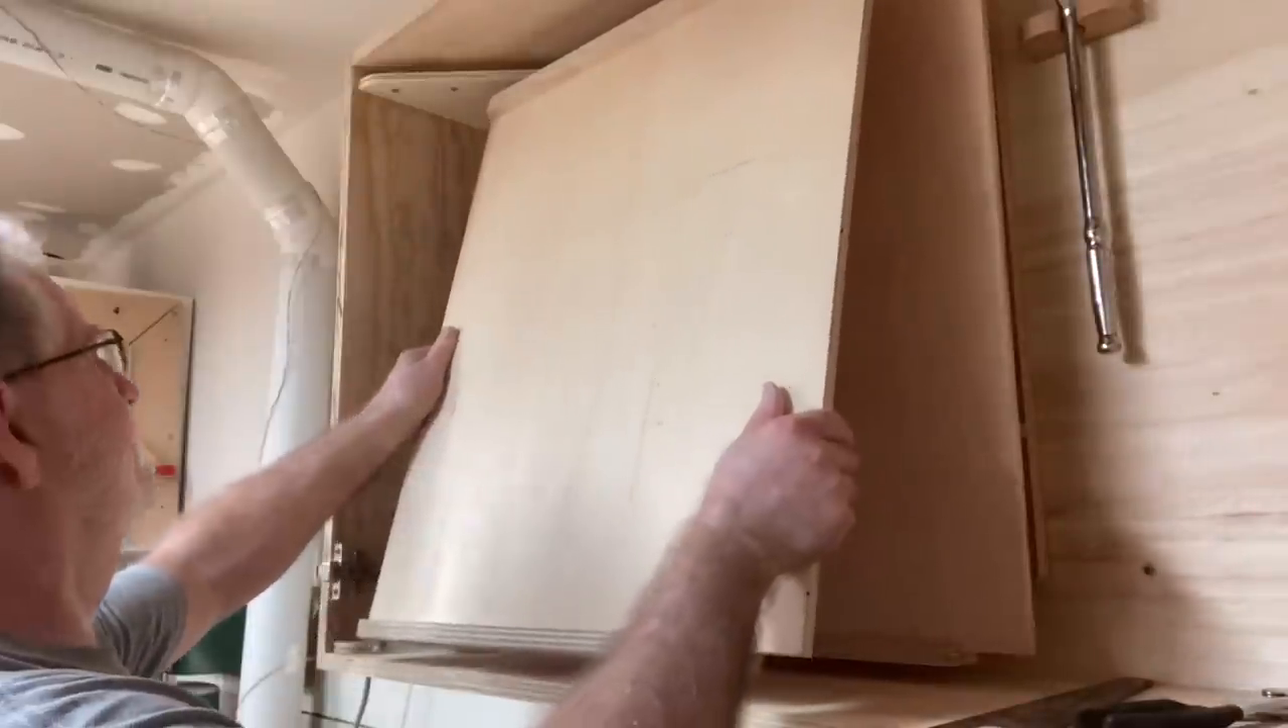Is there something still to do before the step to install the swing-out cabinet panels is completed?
Yes.